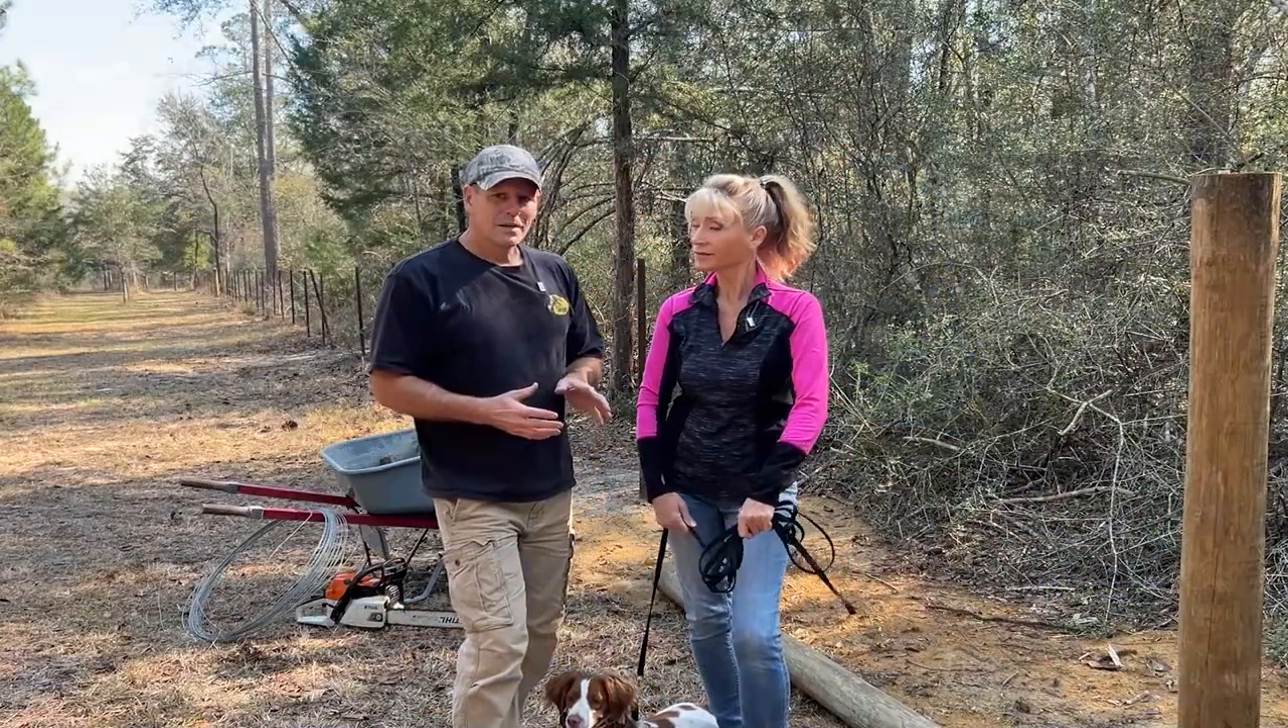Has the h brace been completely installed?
No.